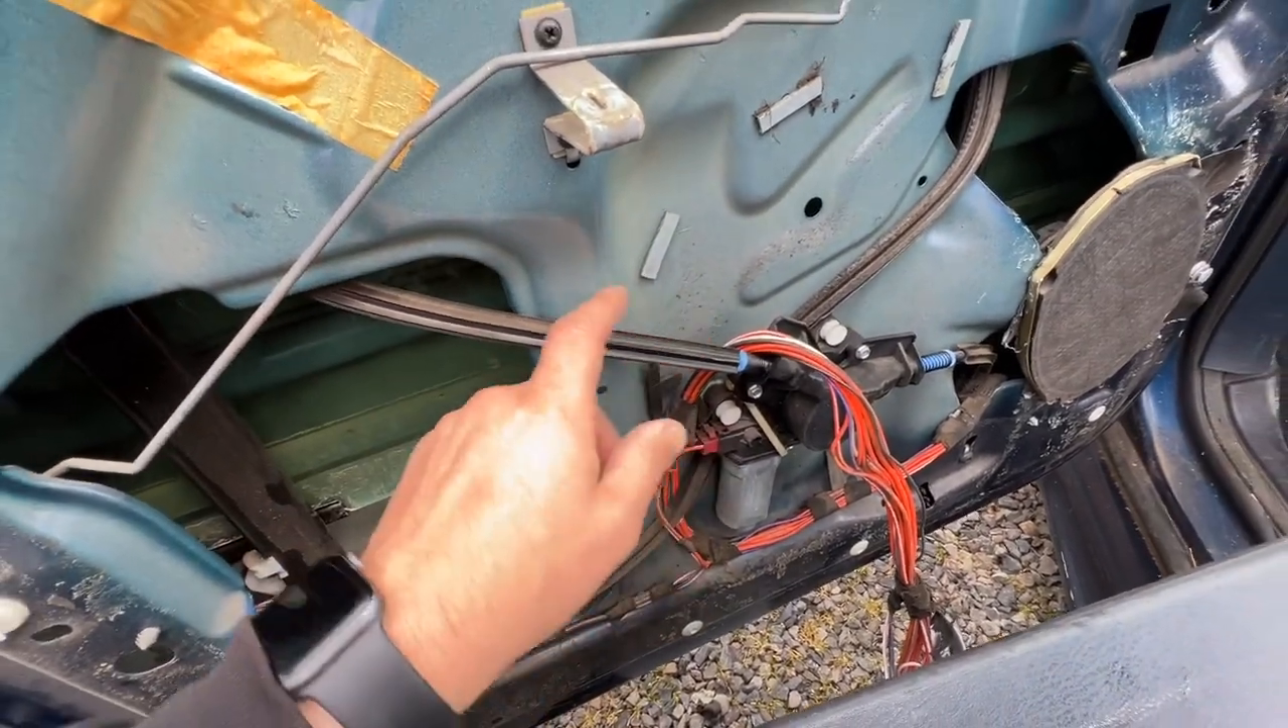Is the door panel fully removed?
Yes.